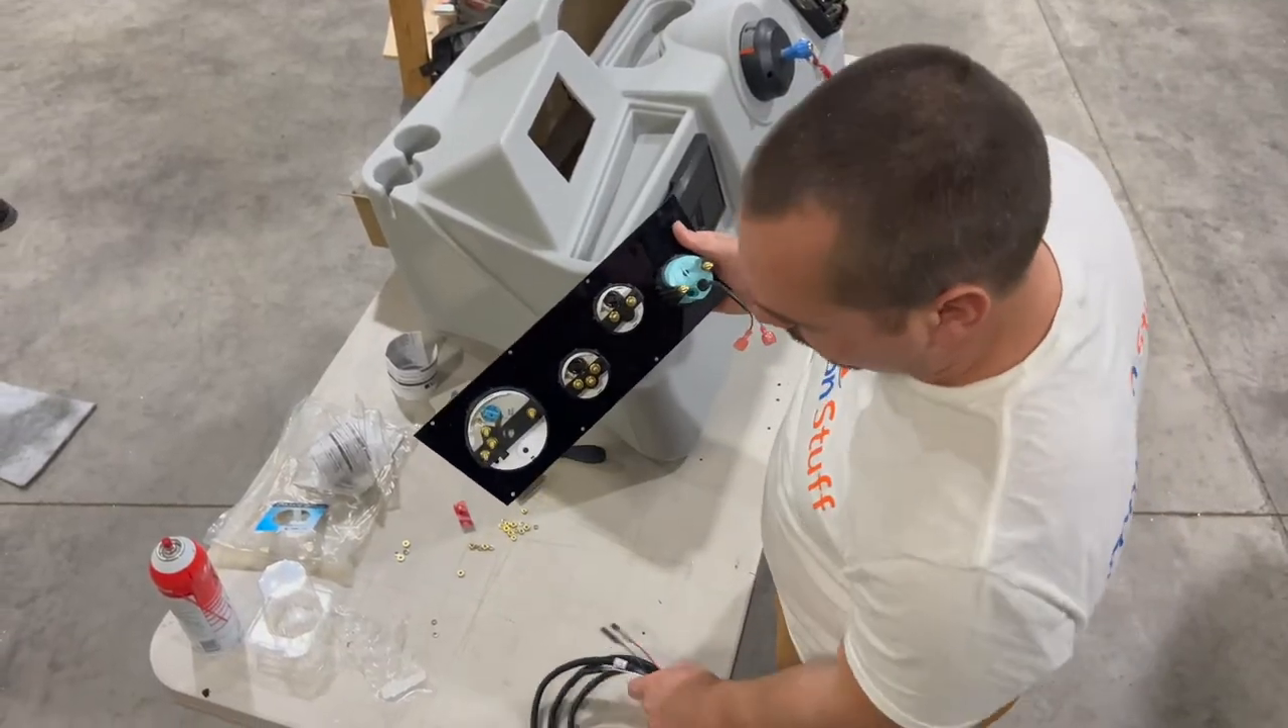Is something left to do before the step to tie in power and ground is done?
Yes.